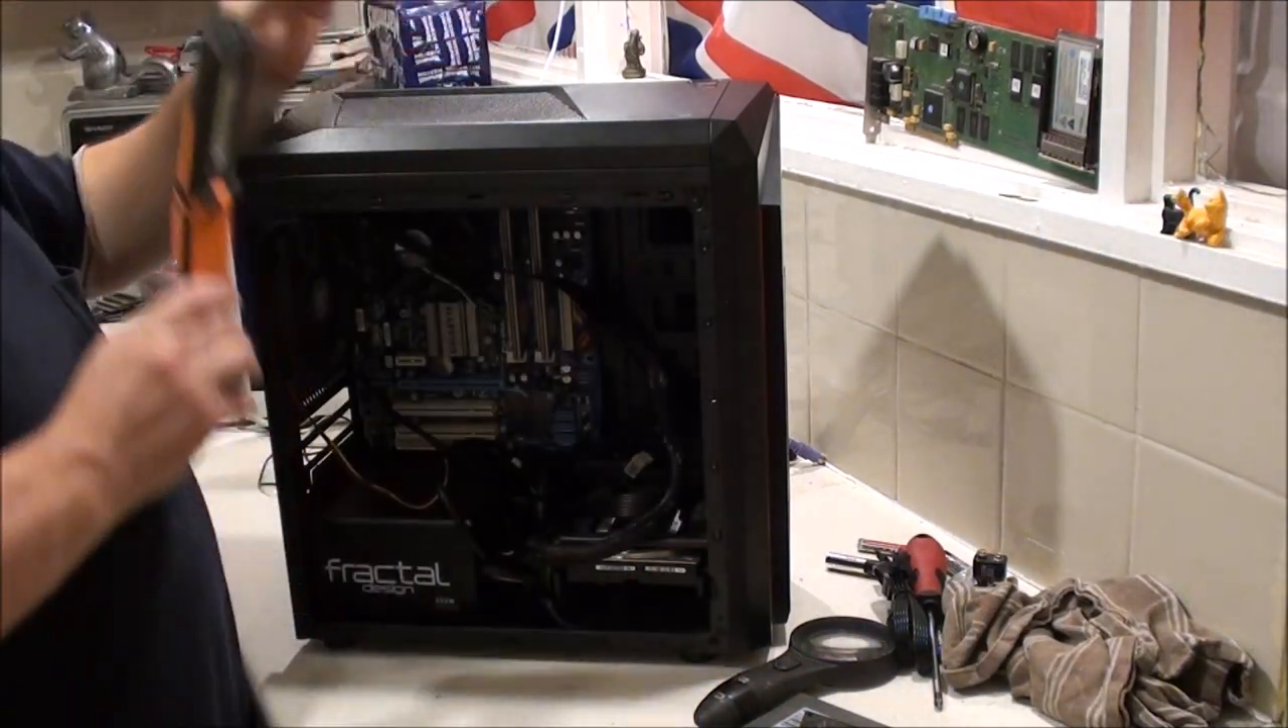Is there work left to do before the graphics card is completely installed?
Yes.